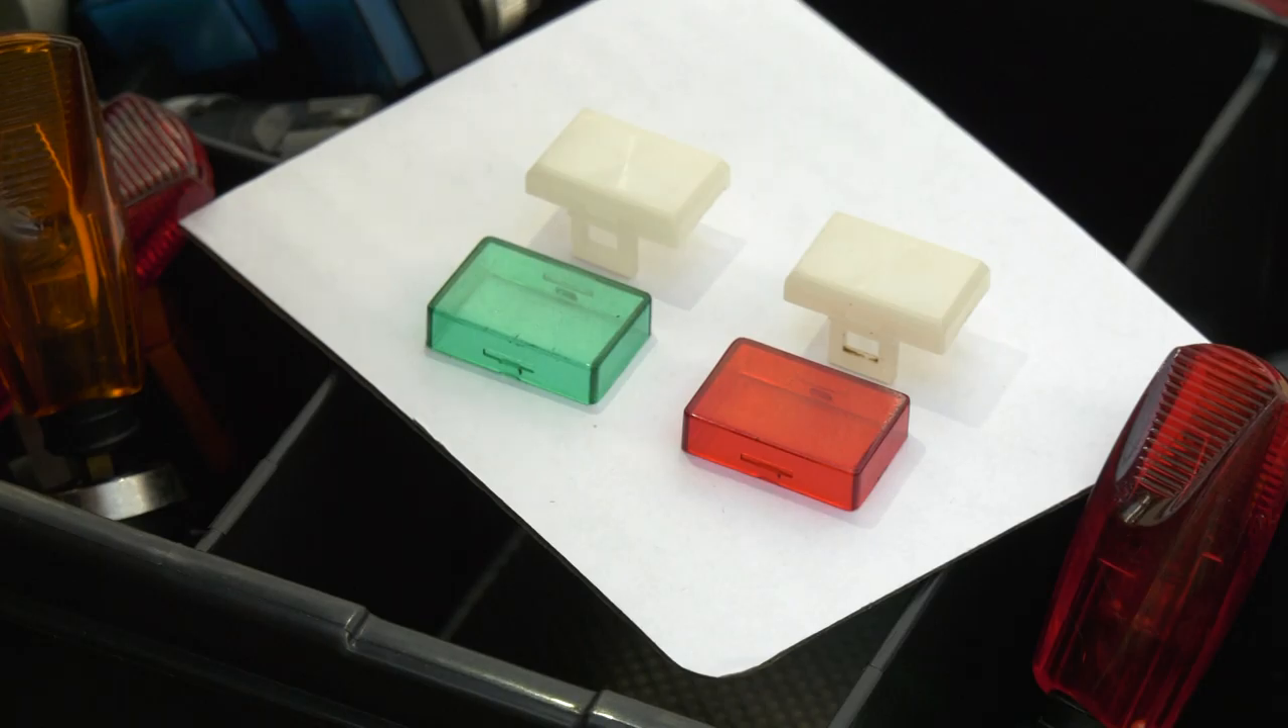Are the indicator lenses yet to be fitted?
Yes.